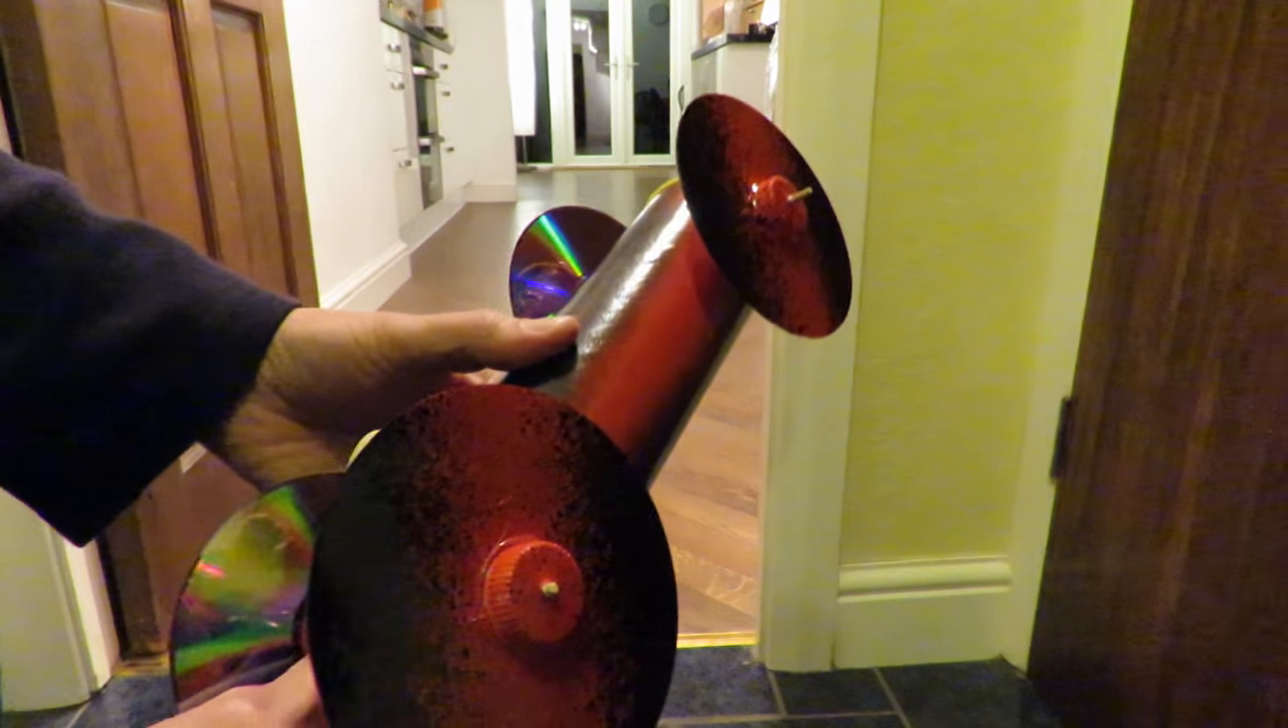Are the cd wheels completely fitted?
Yes.